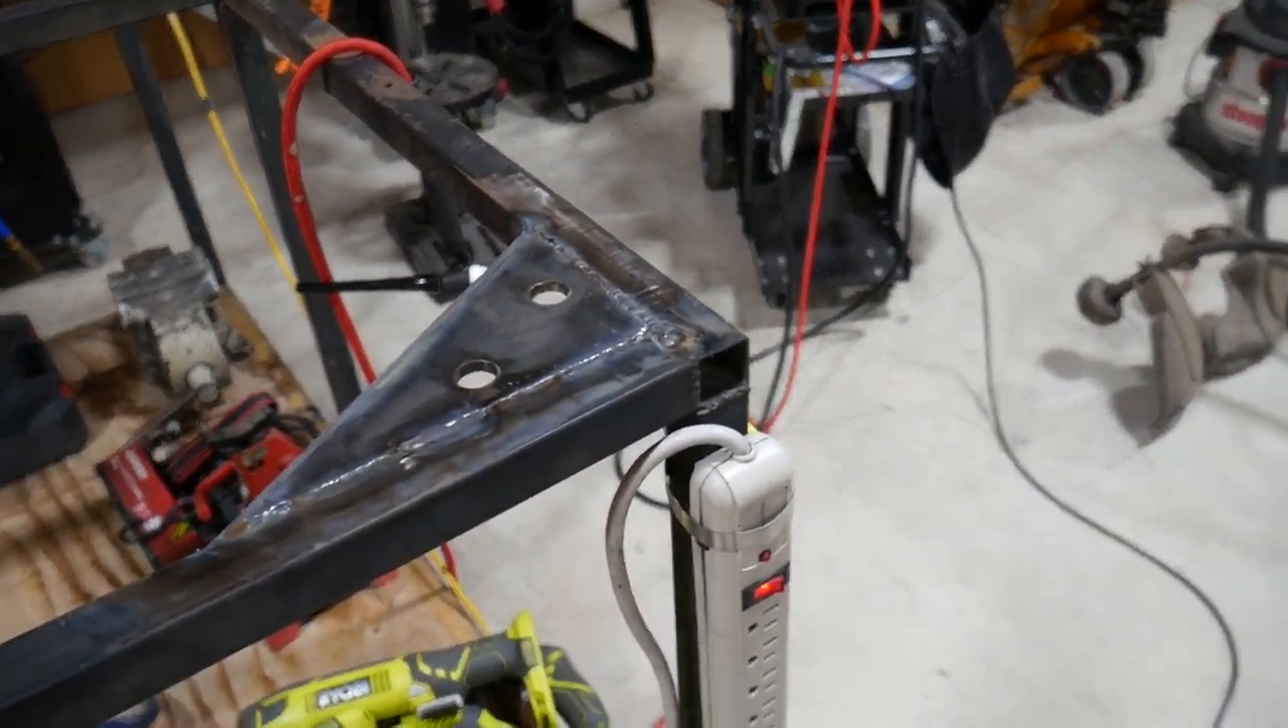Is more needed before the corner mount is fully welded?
No.